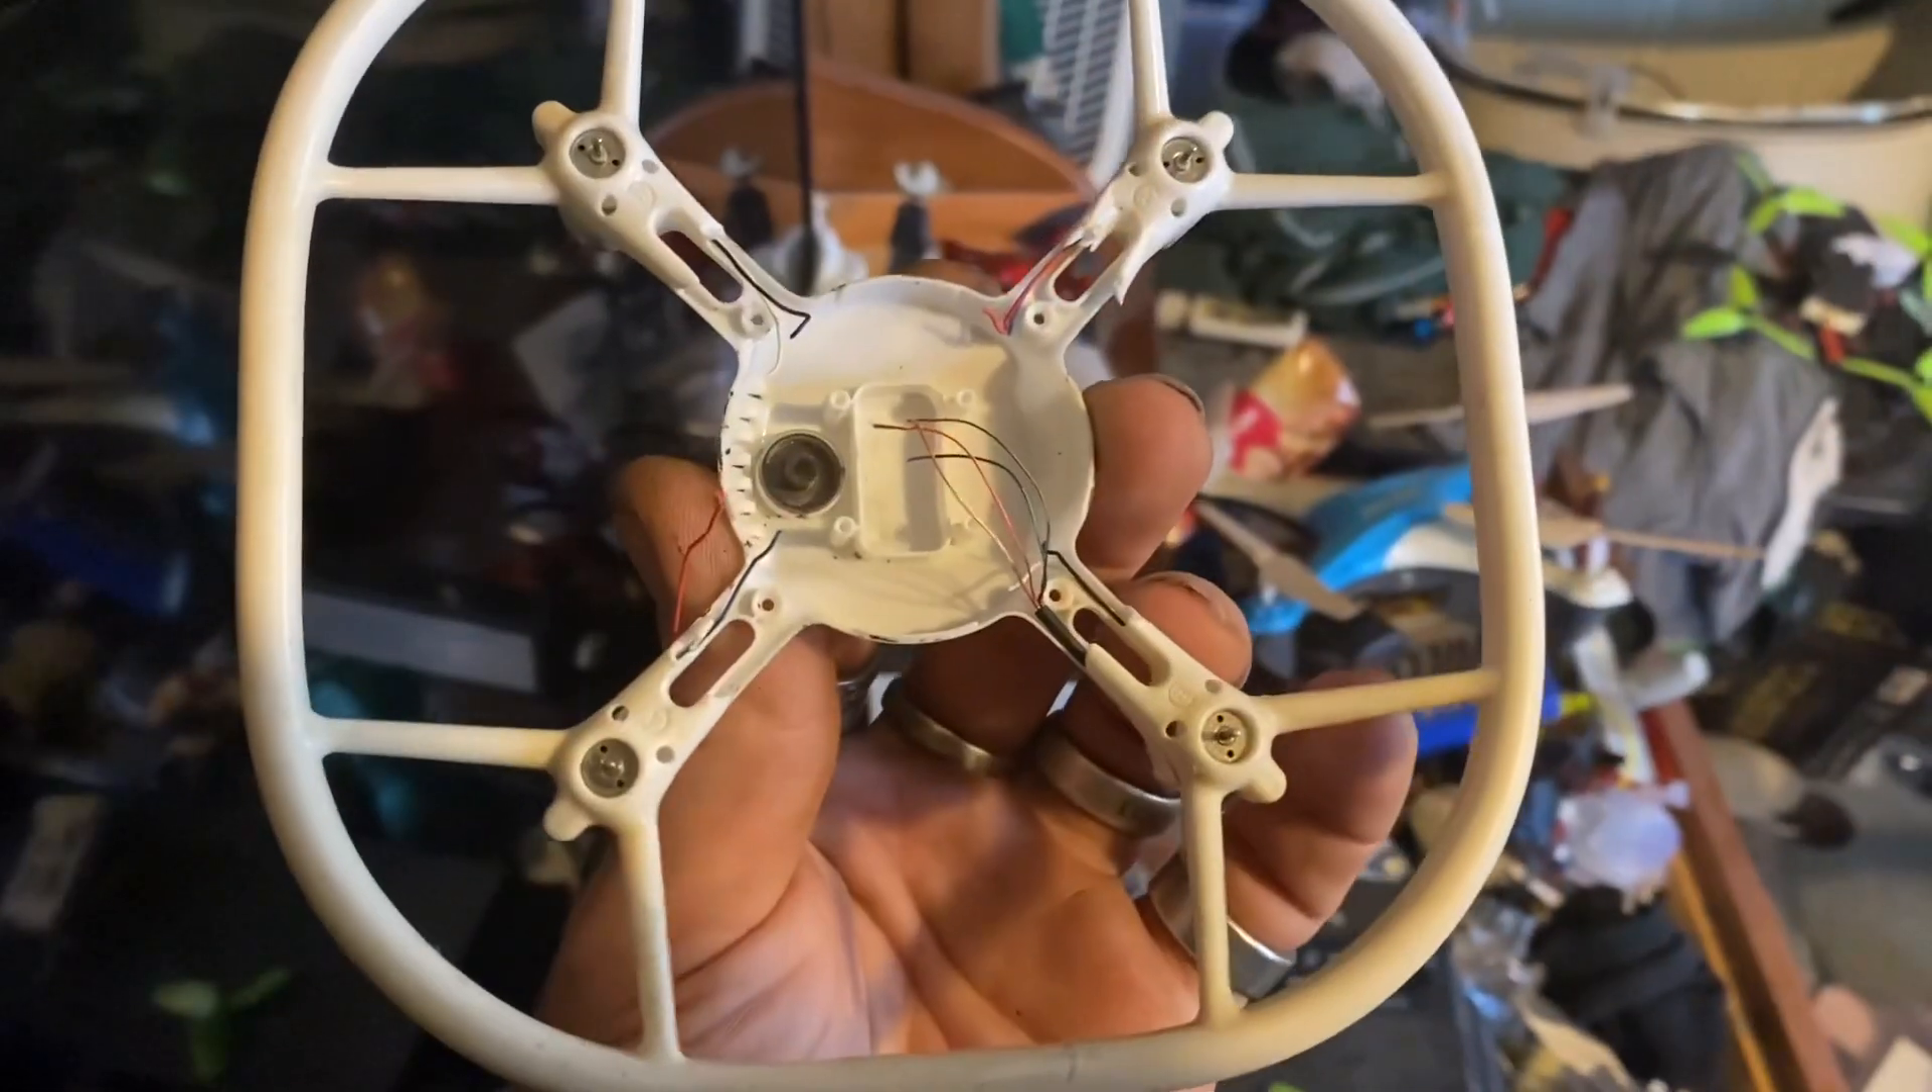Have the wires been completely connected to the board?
No.